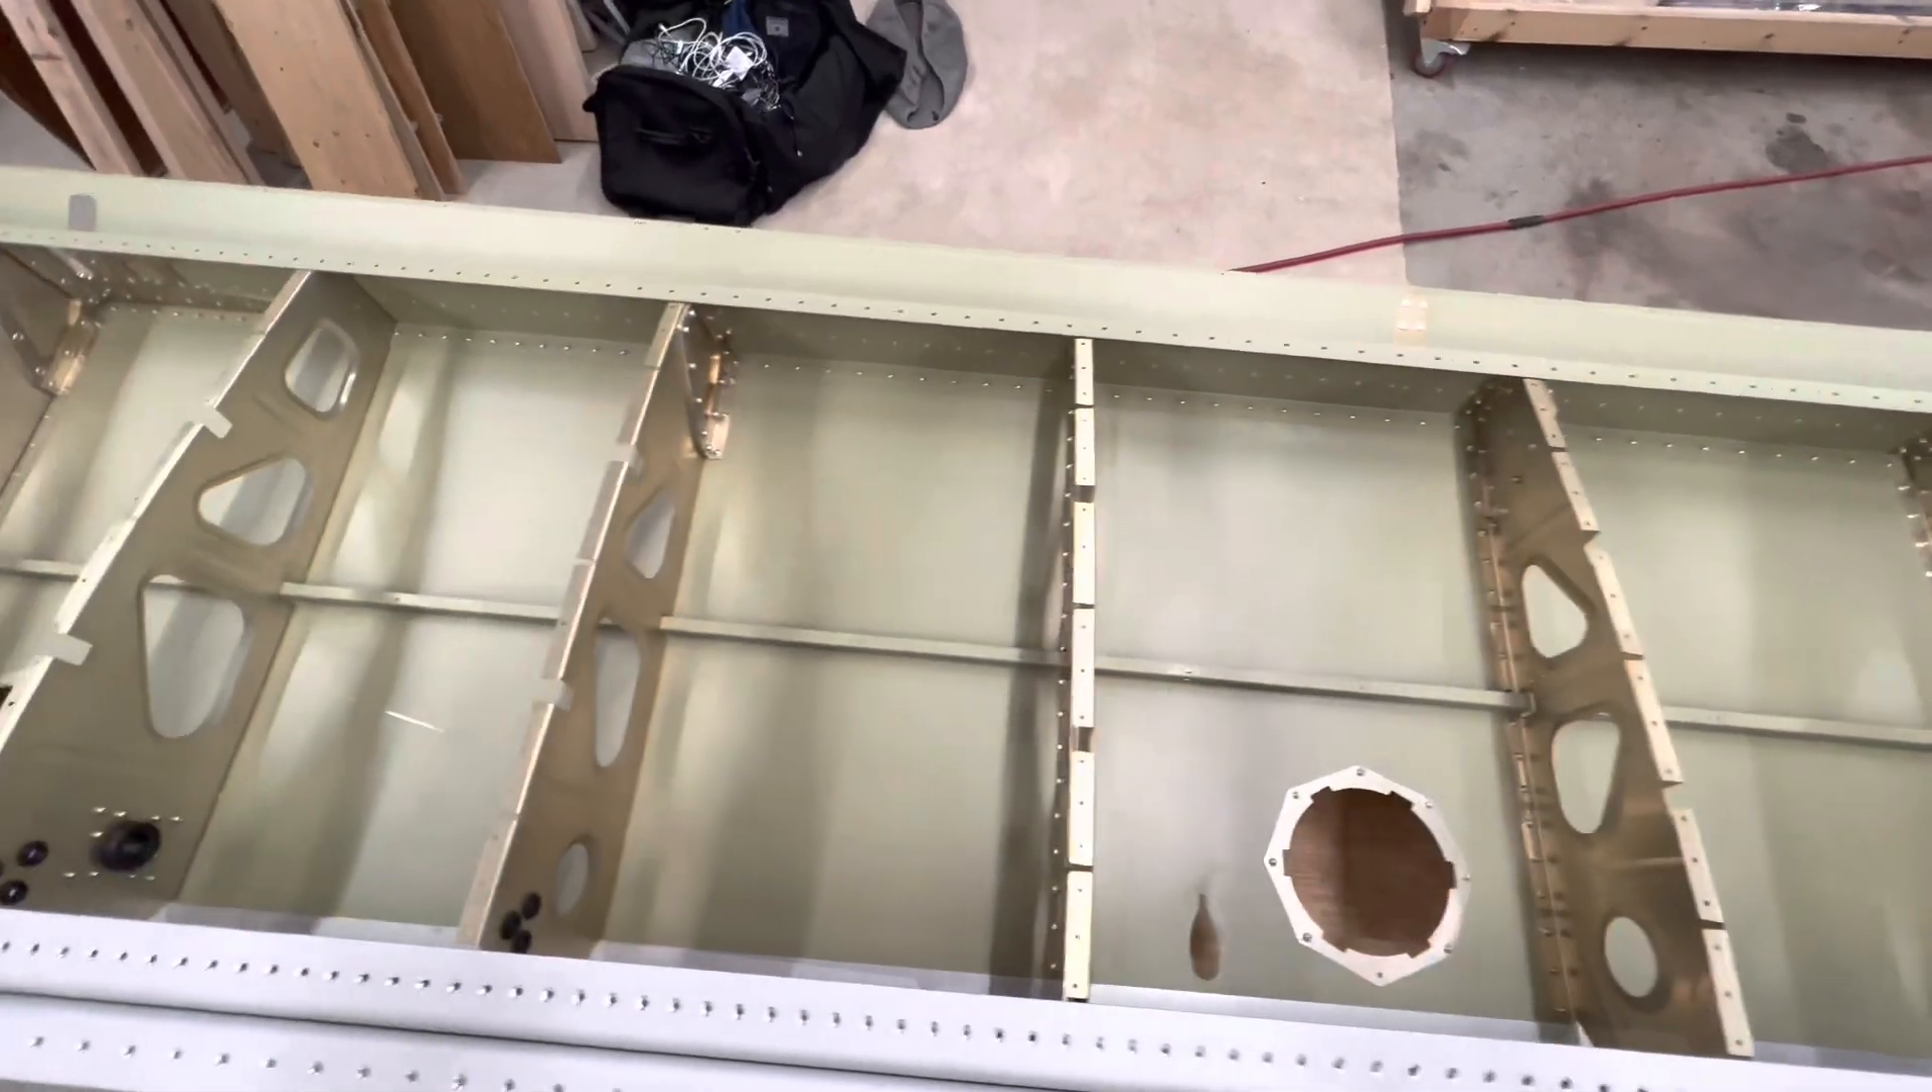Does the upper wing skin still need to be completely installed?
Yes.